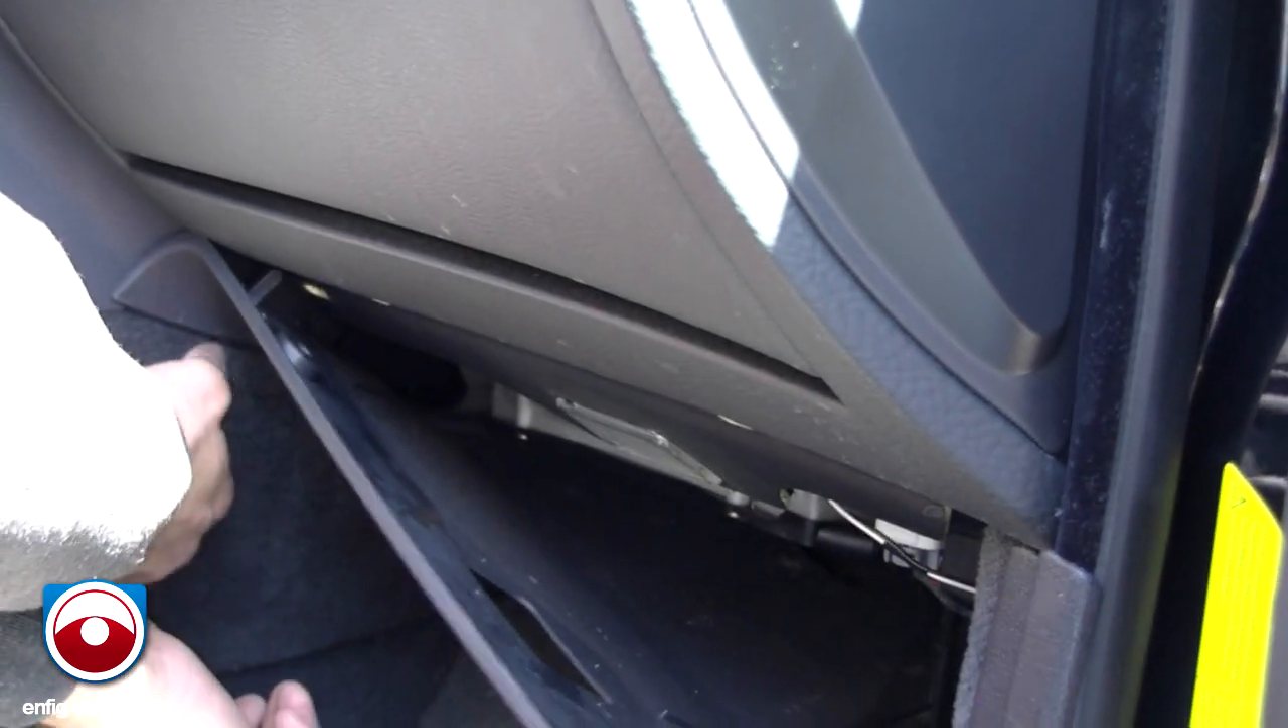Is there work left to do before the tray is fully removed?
Yes.